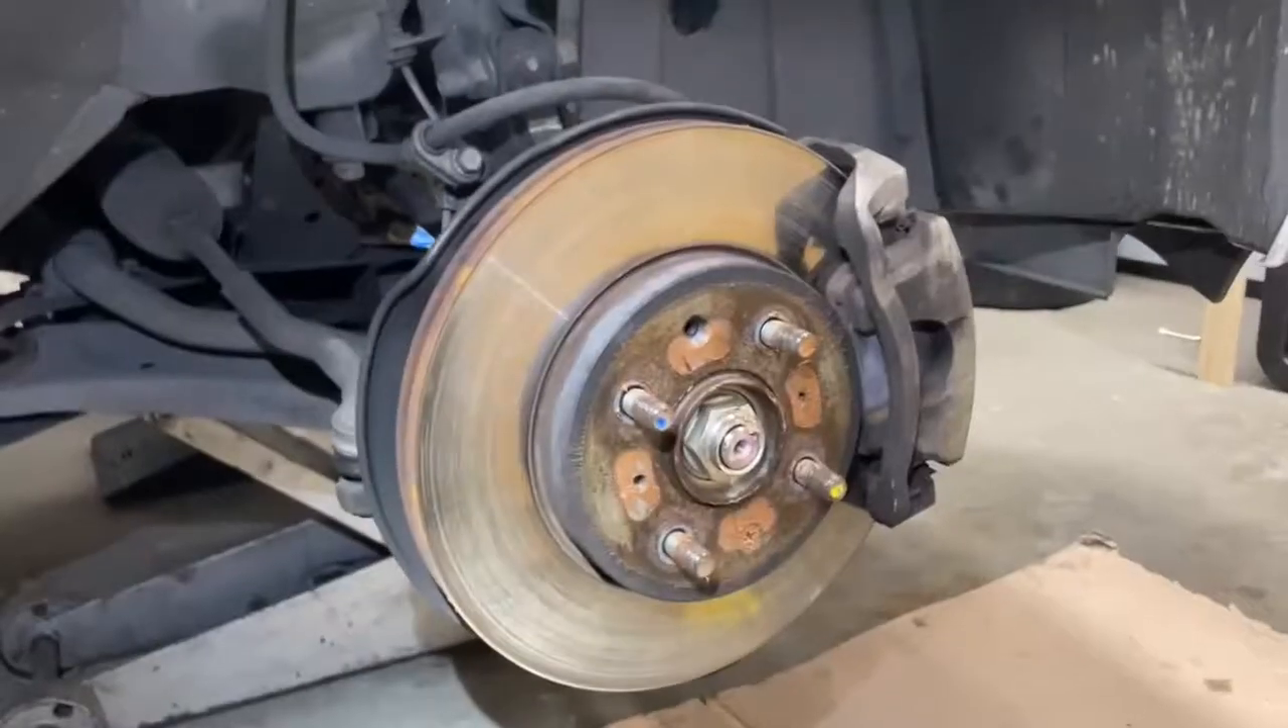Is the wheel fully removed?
Yes.